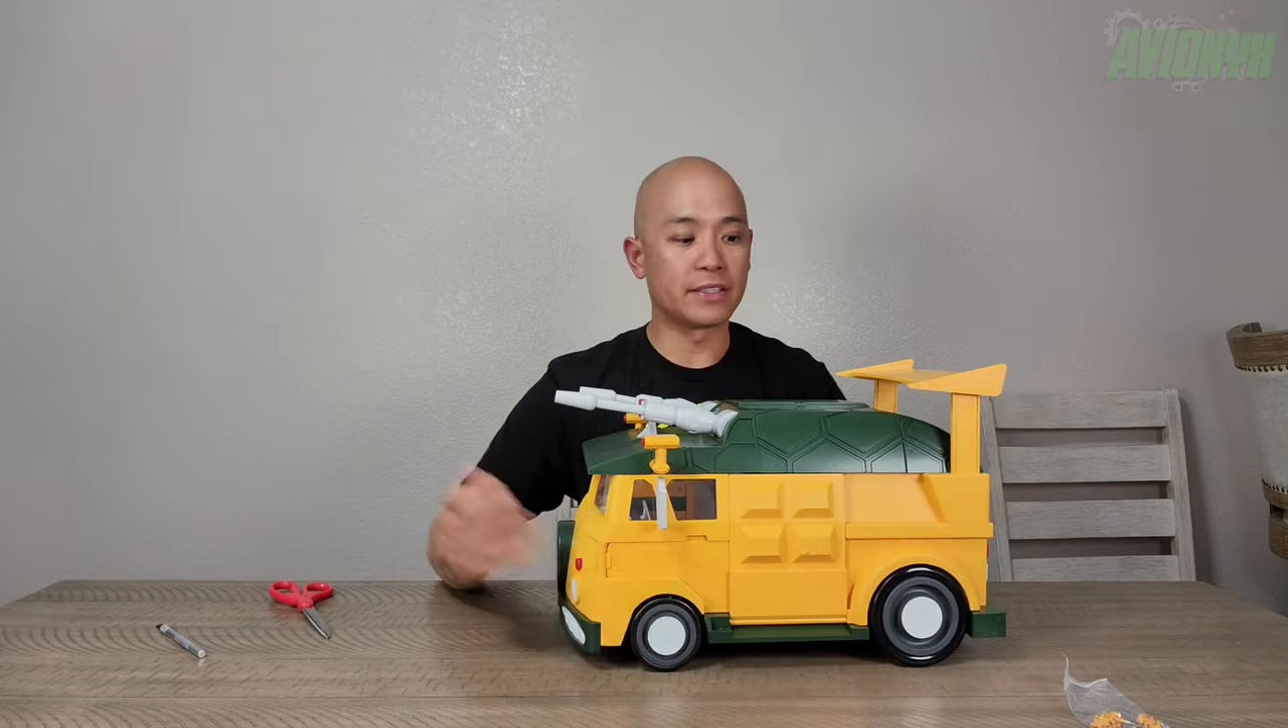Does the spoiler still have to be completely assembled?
No.